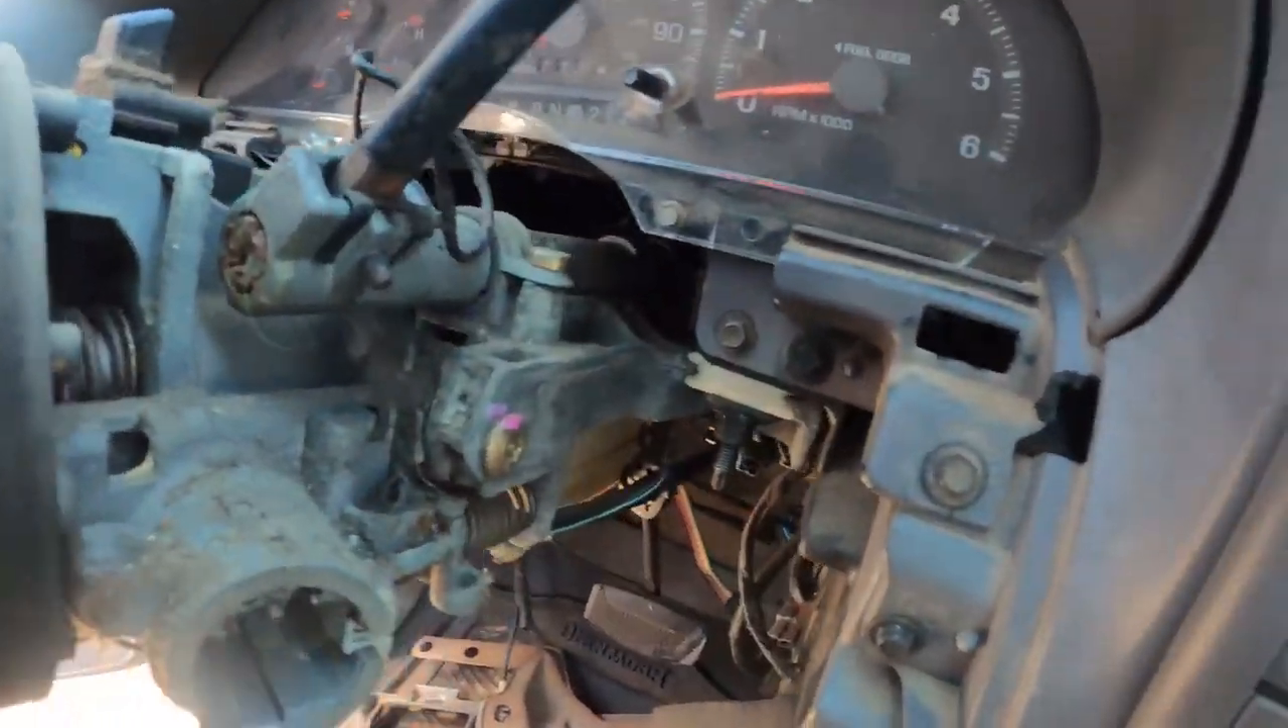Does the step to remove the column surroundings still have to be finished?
No.